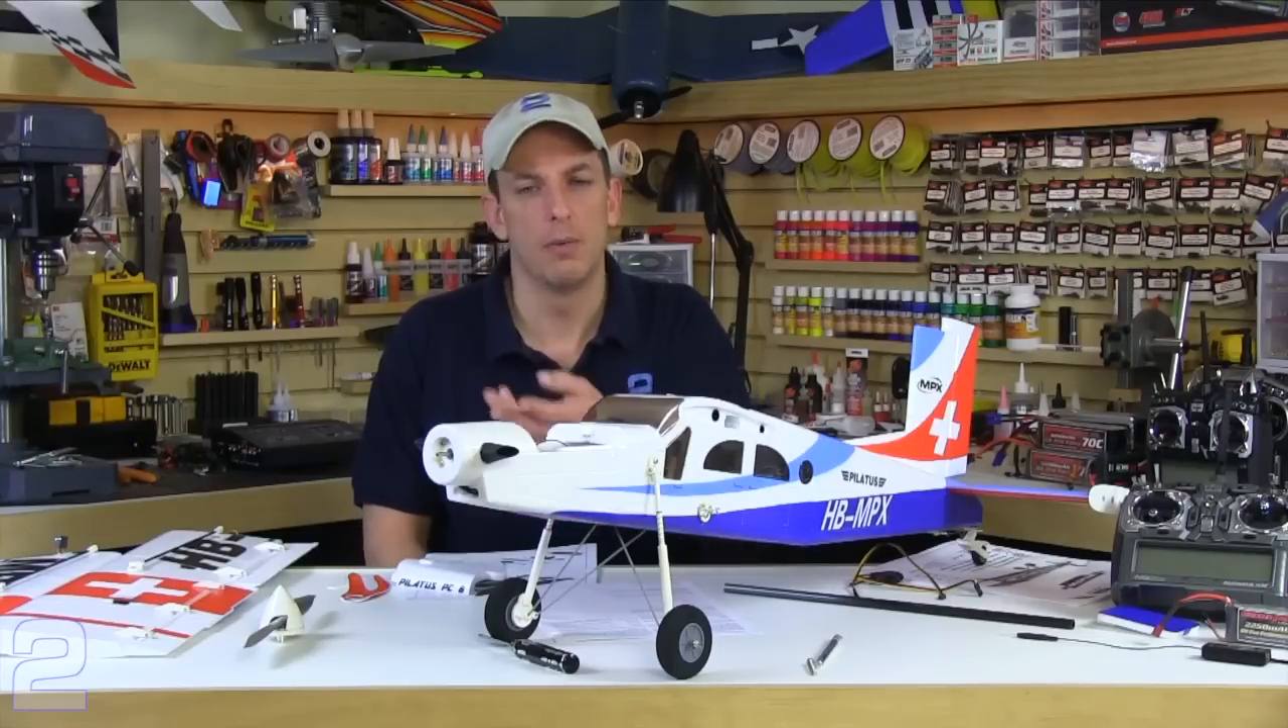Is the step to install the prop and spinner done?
No.